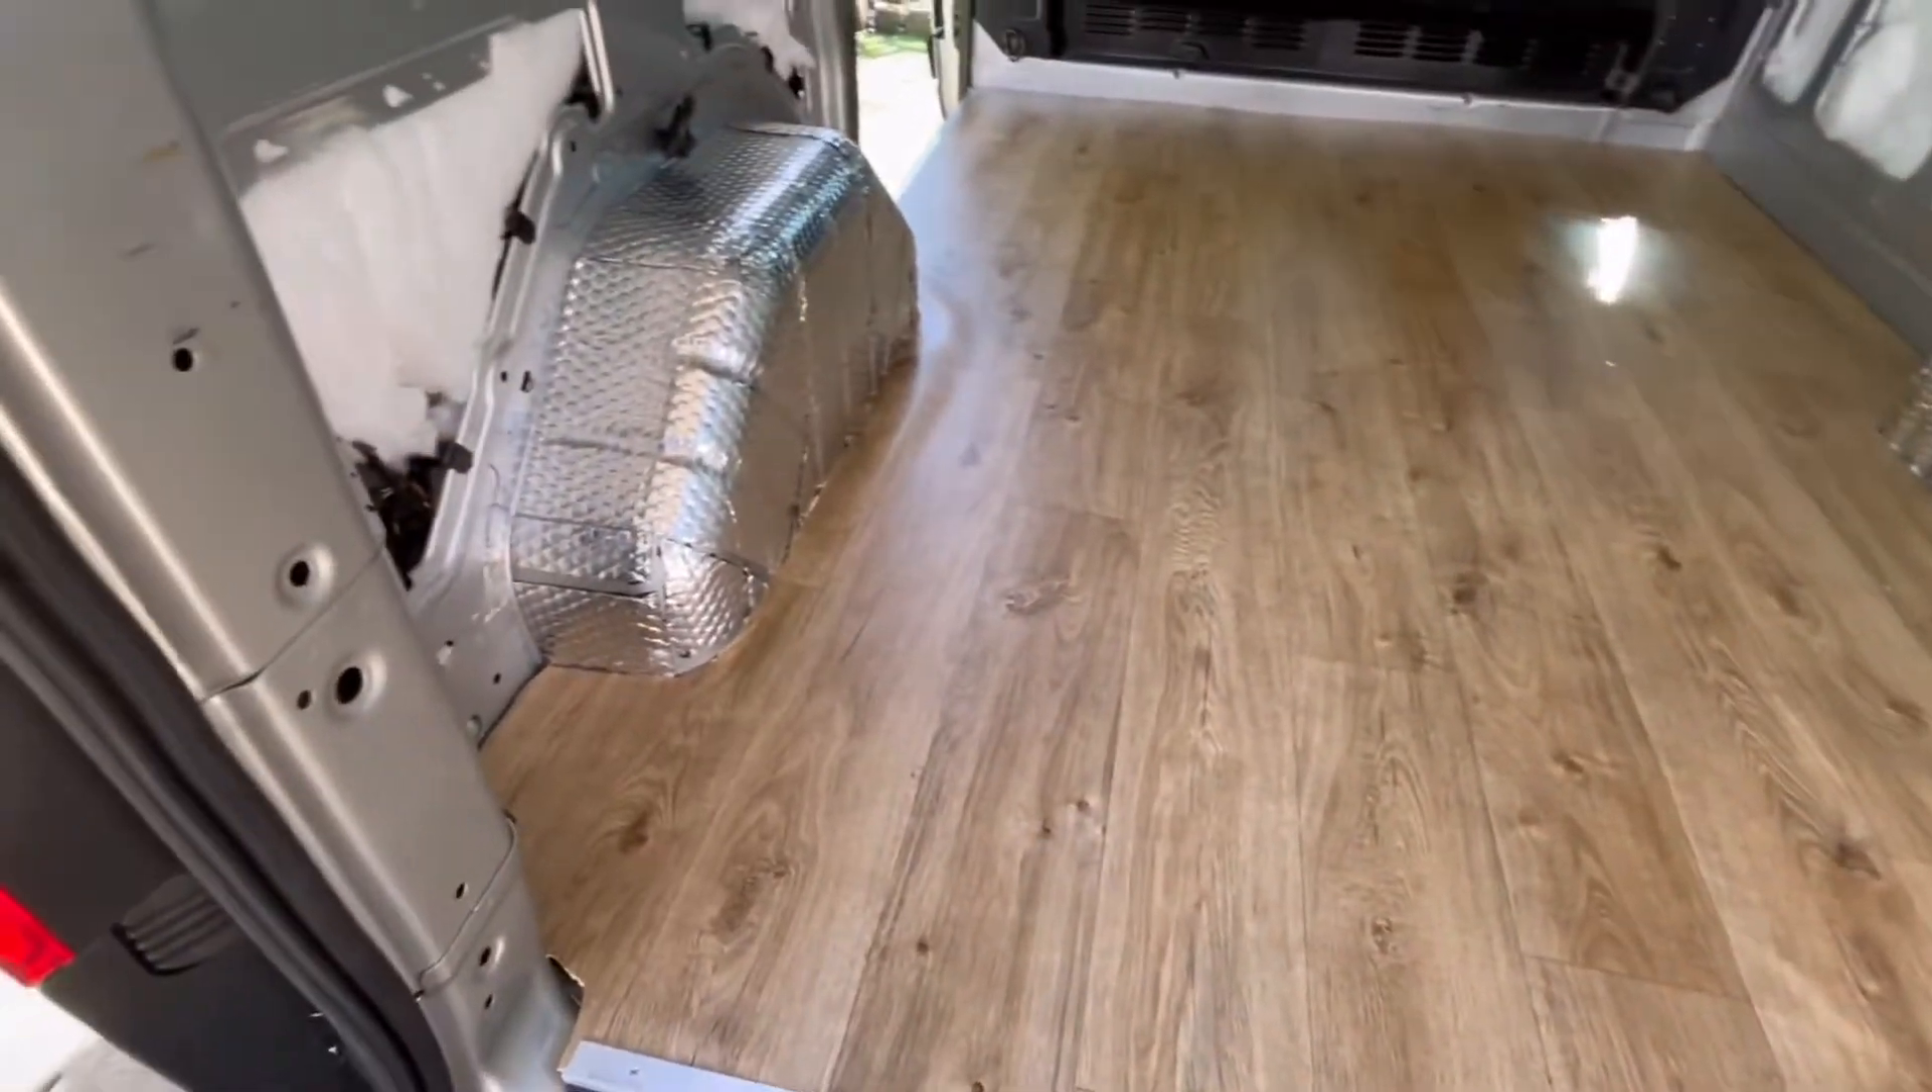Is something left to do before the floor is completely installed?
No.